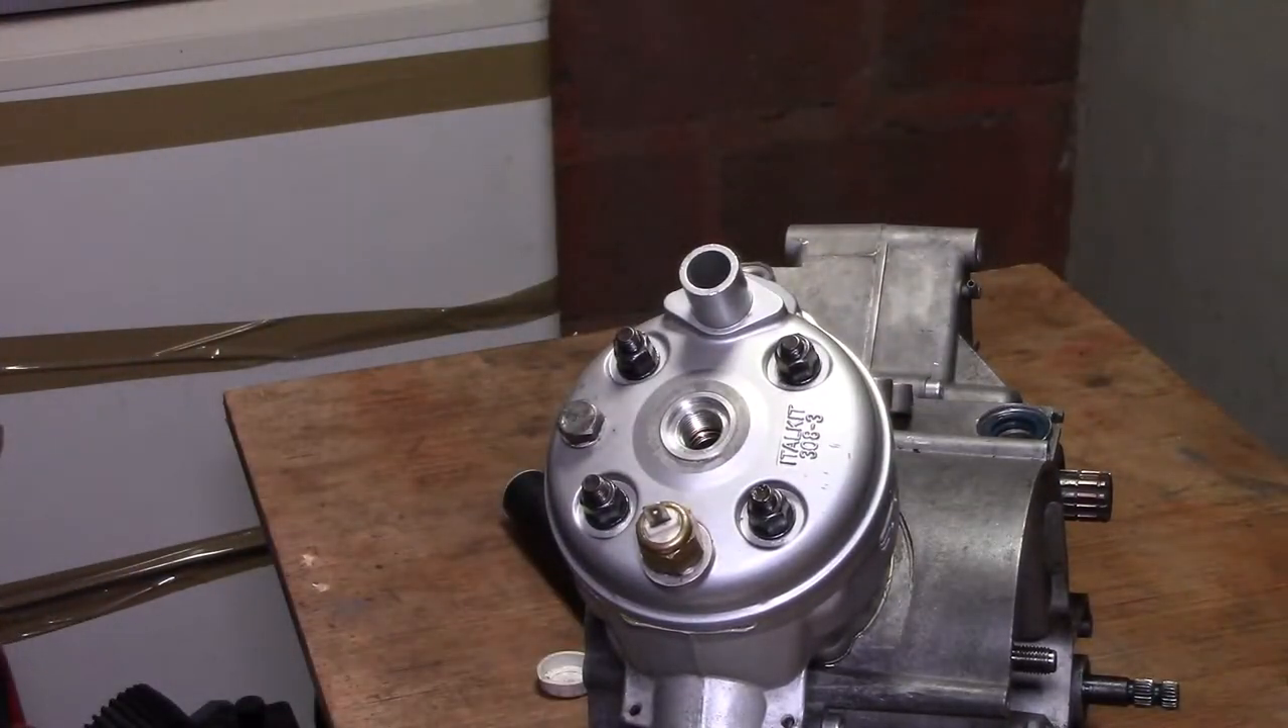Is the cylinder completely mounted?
Yes.